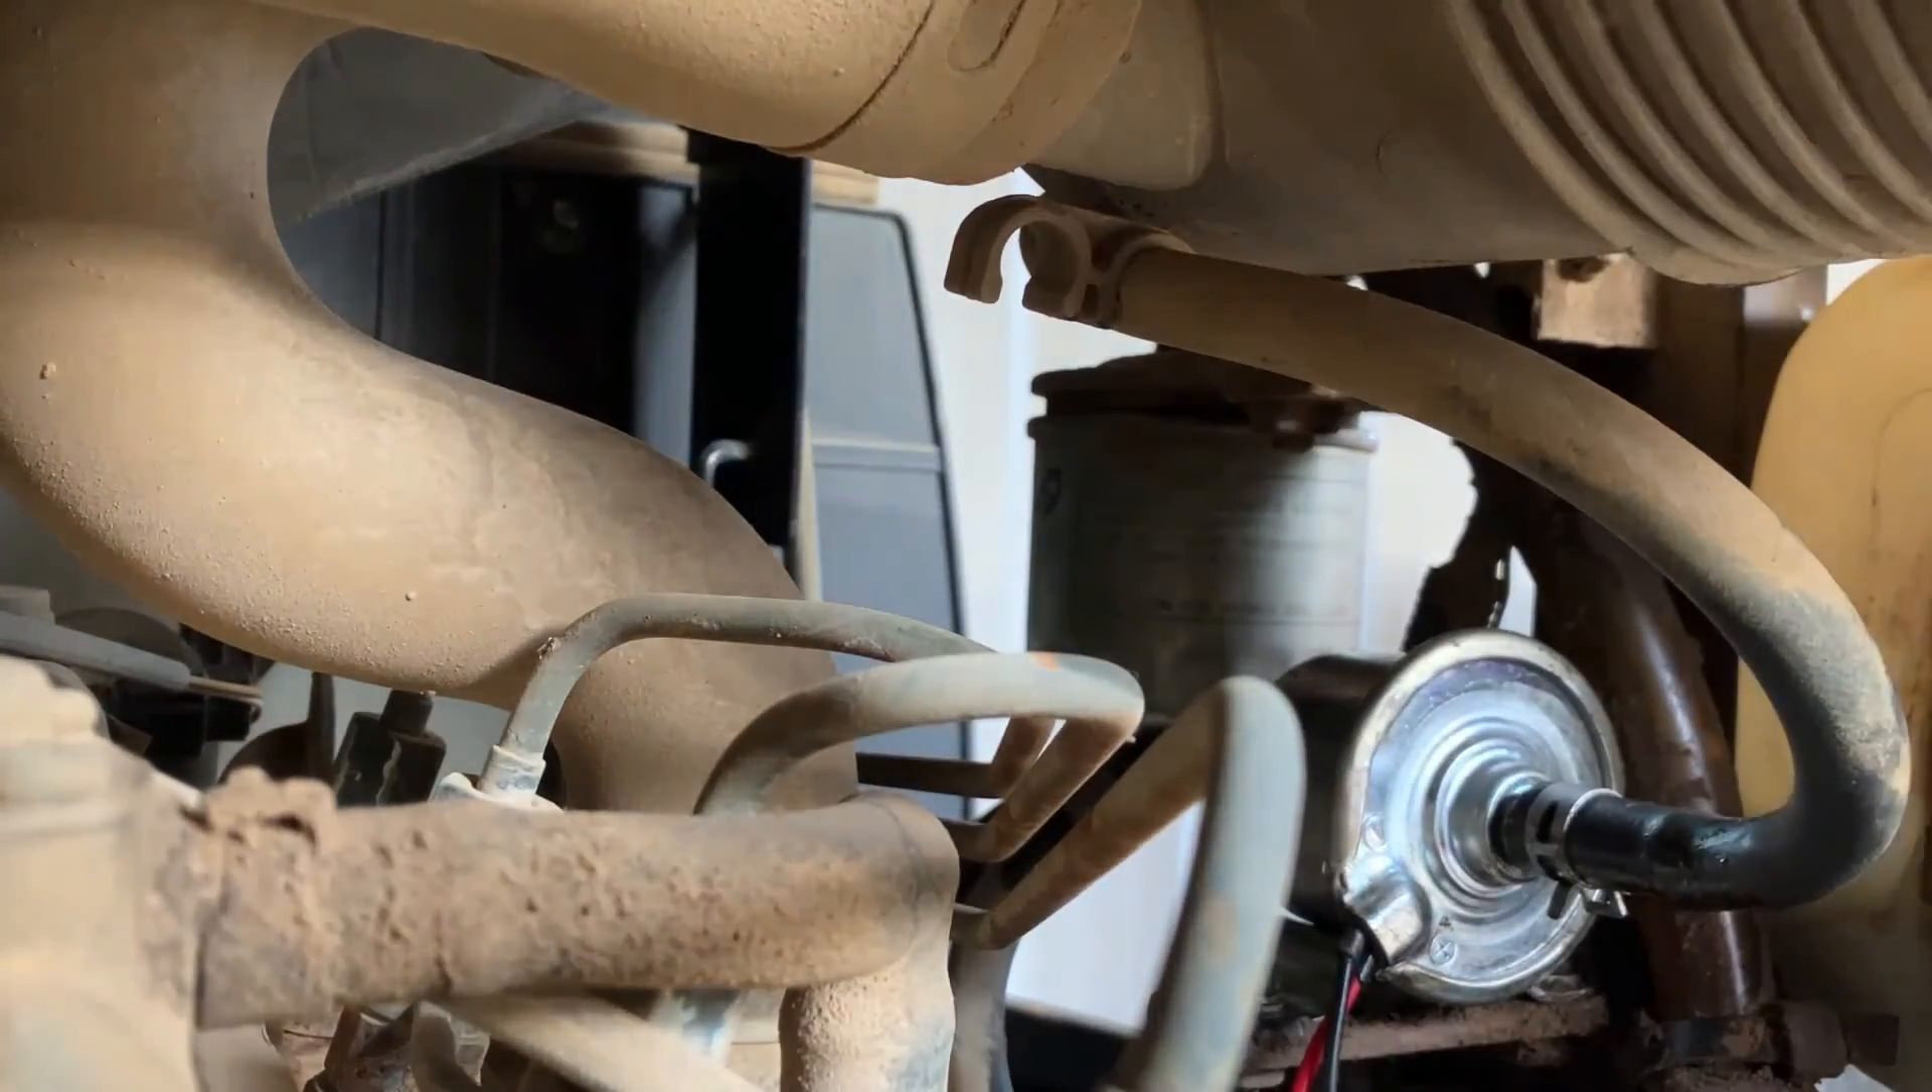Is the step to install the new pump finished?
Yes.